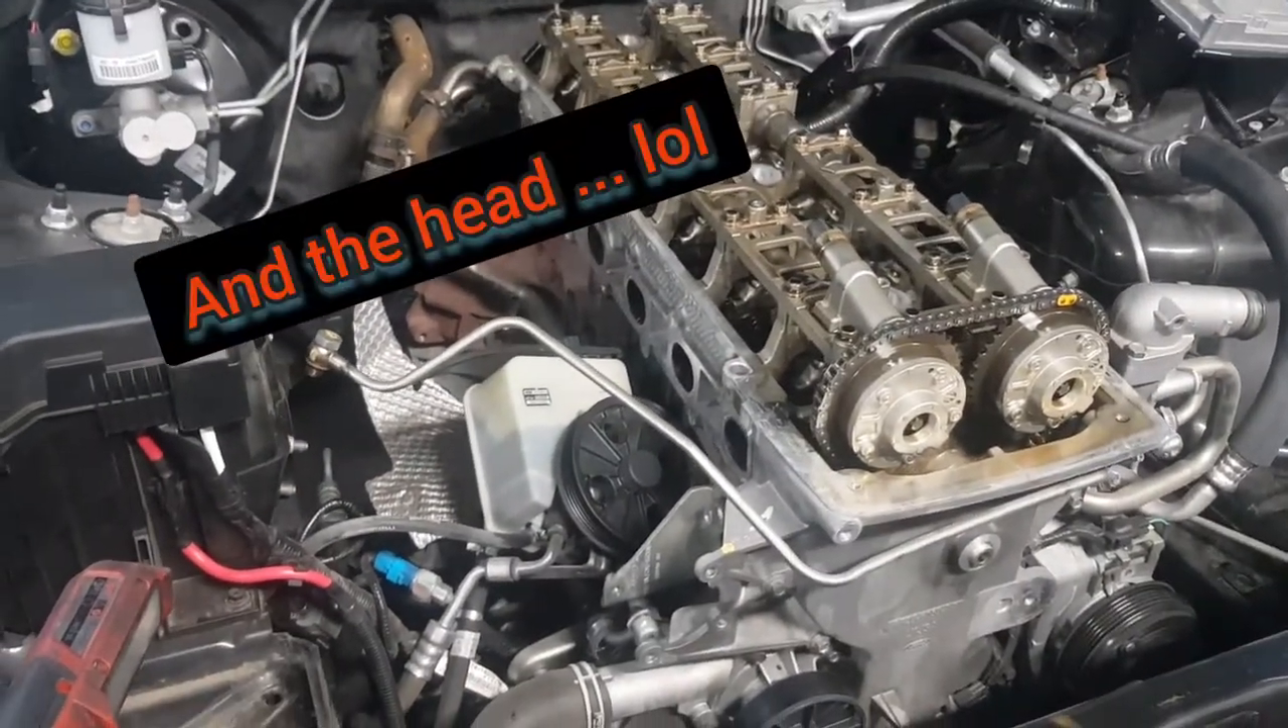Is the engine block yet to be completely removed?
Yes.